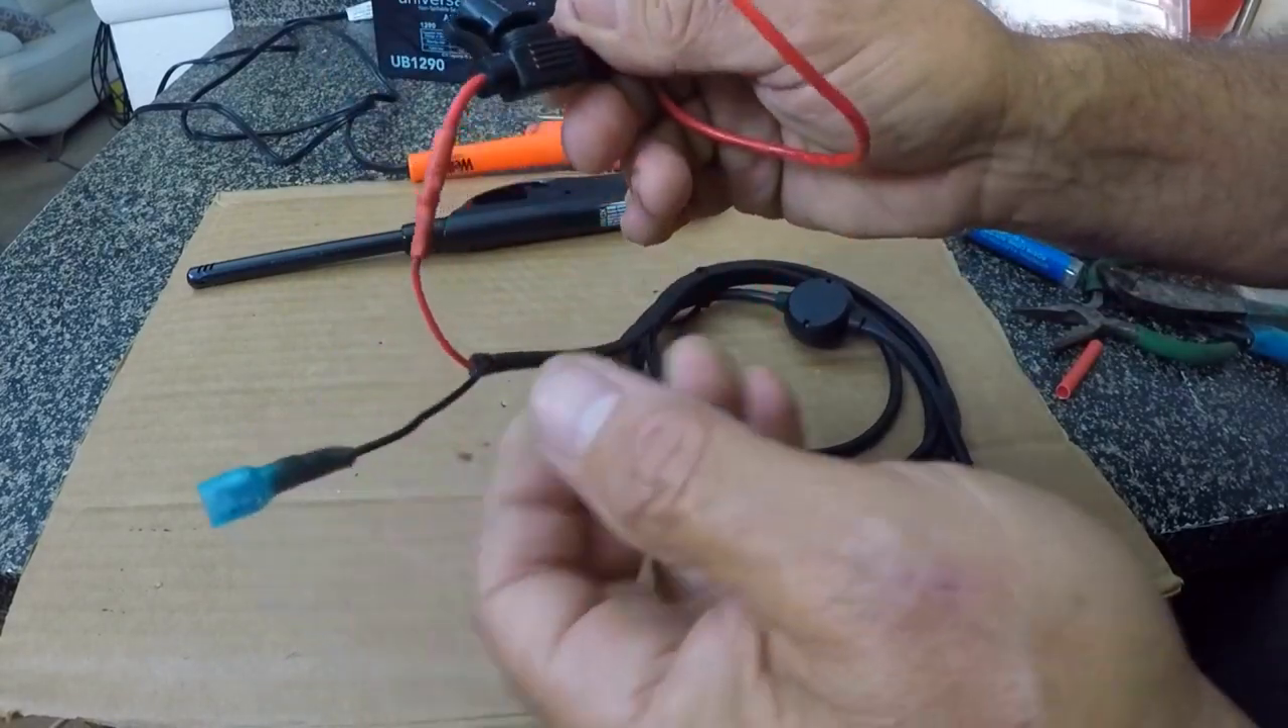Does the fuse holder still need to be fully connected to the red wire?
No.